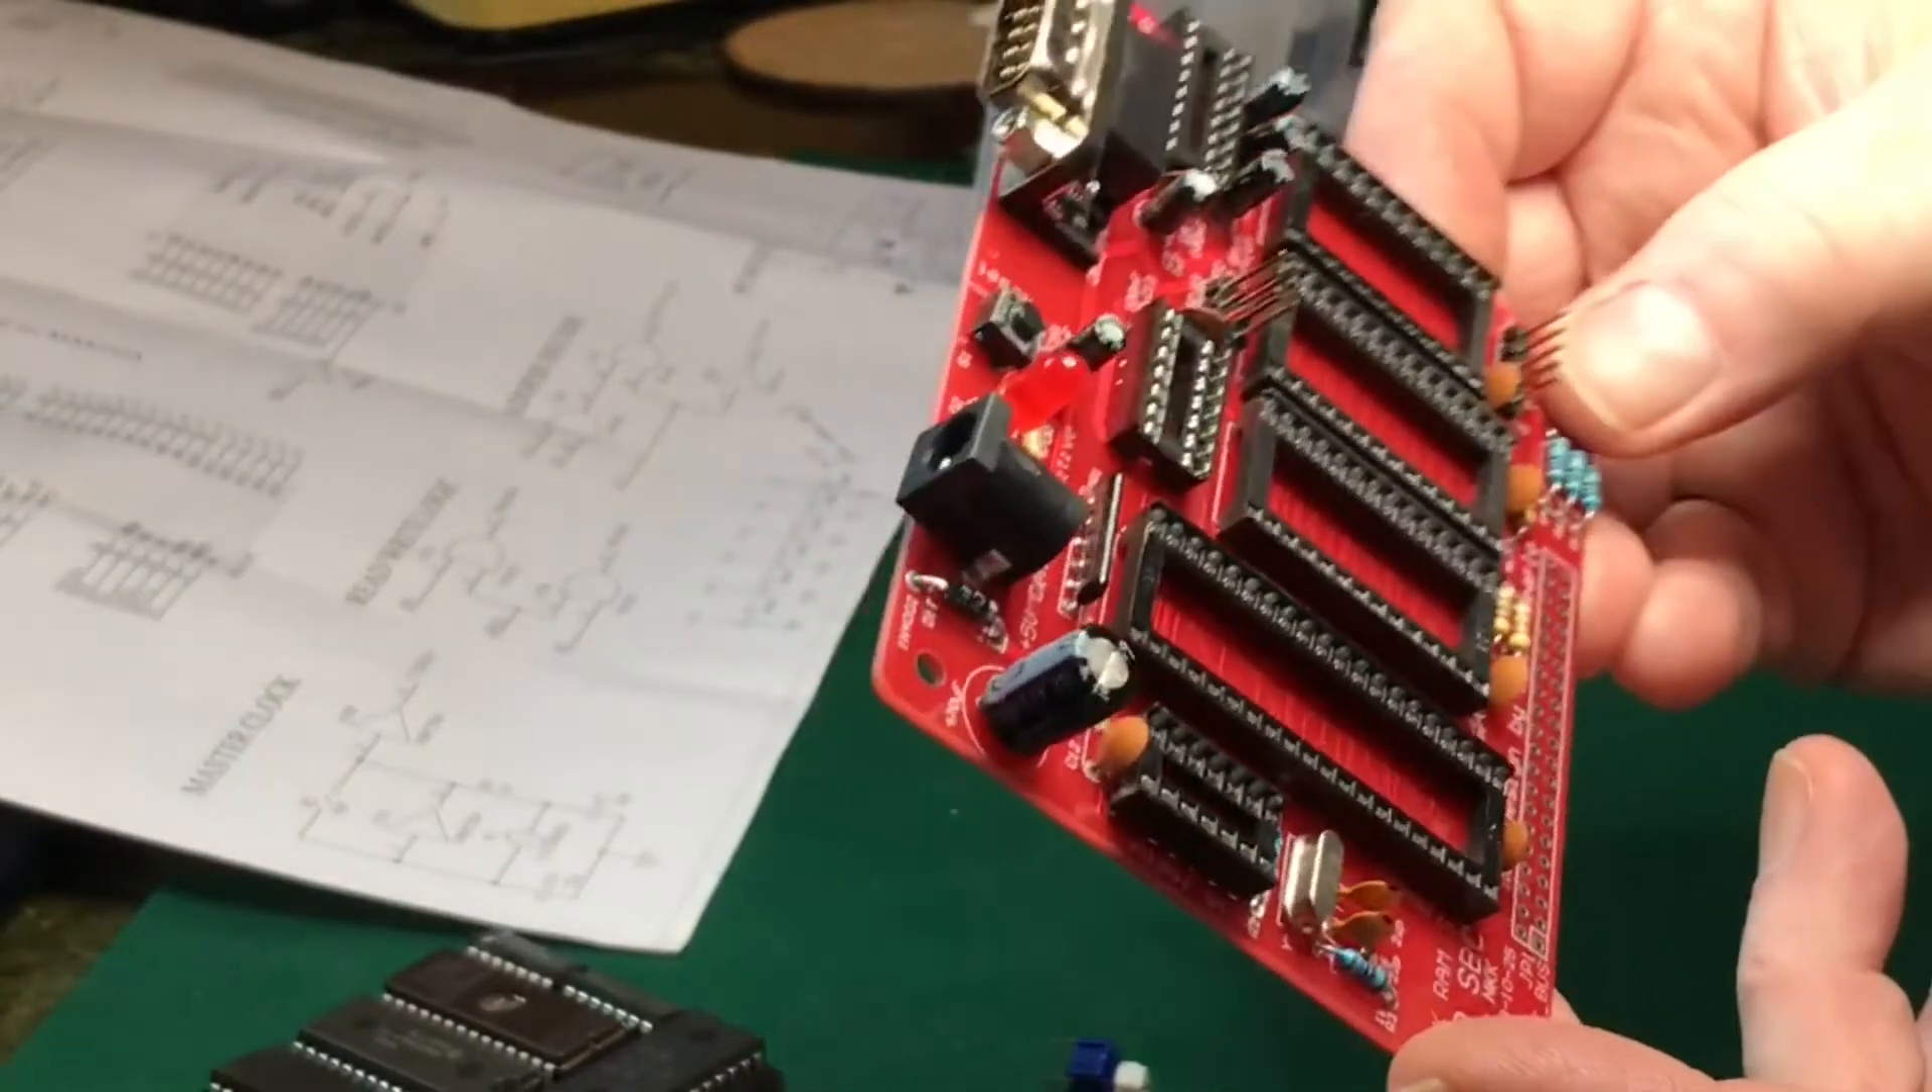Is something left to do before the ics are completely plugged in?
Yes.